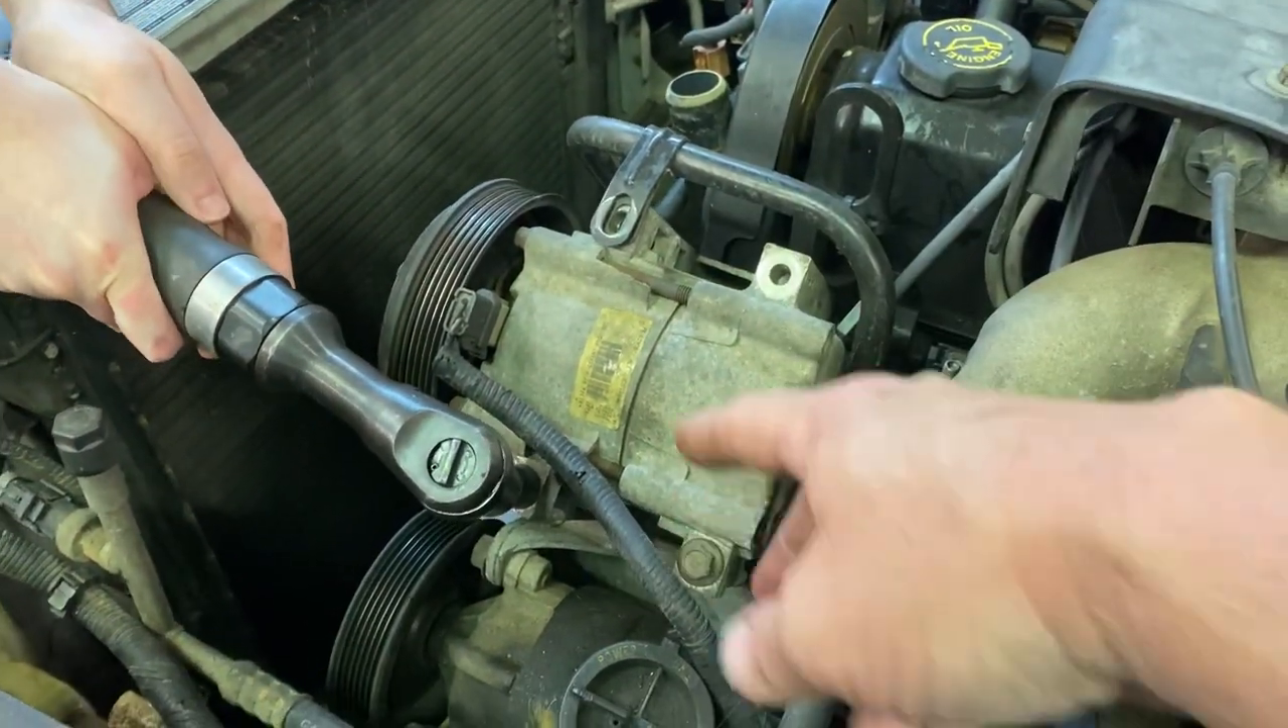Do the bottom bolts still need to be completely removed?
Yes.